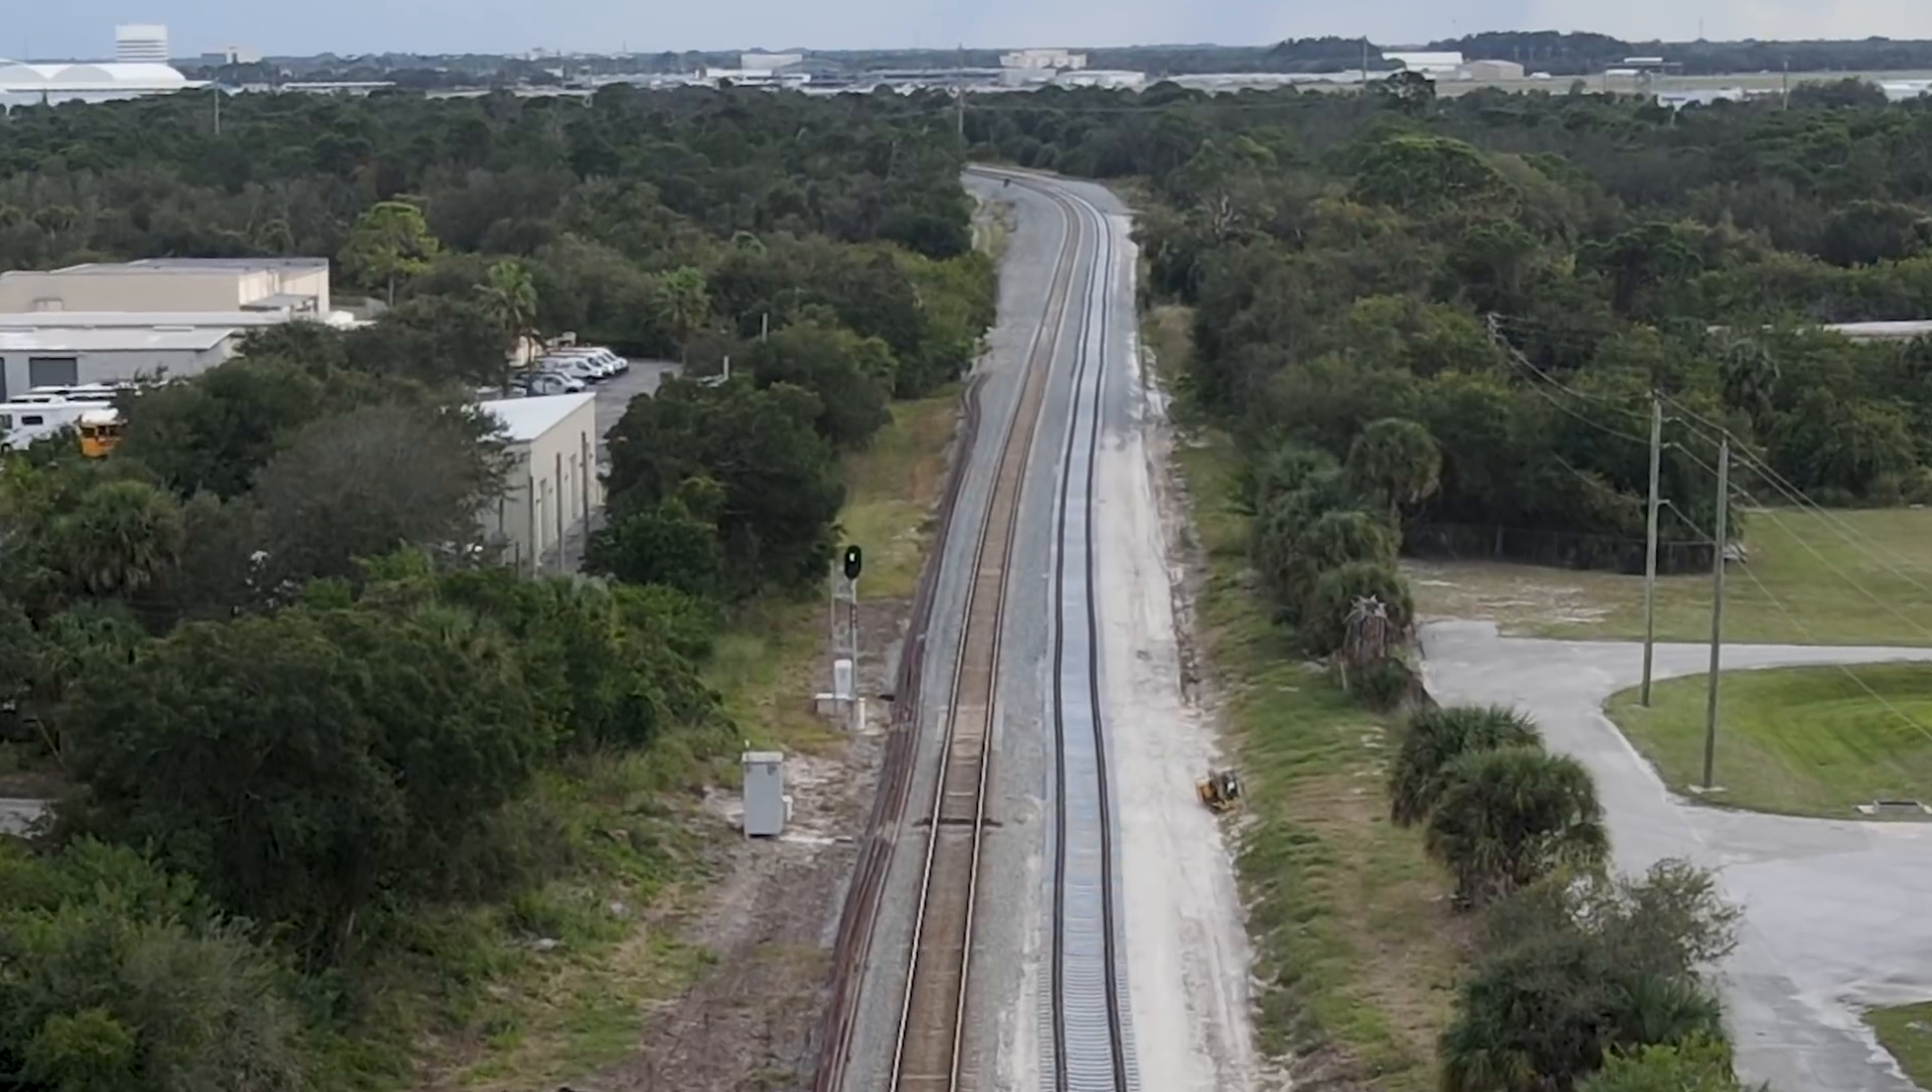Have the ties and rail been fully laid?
Yes.